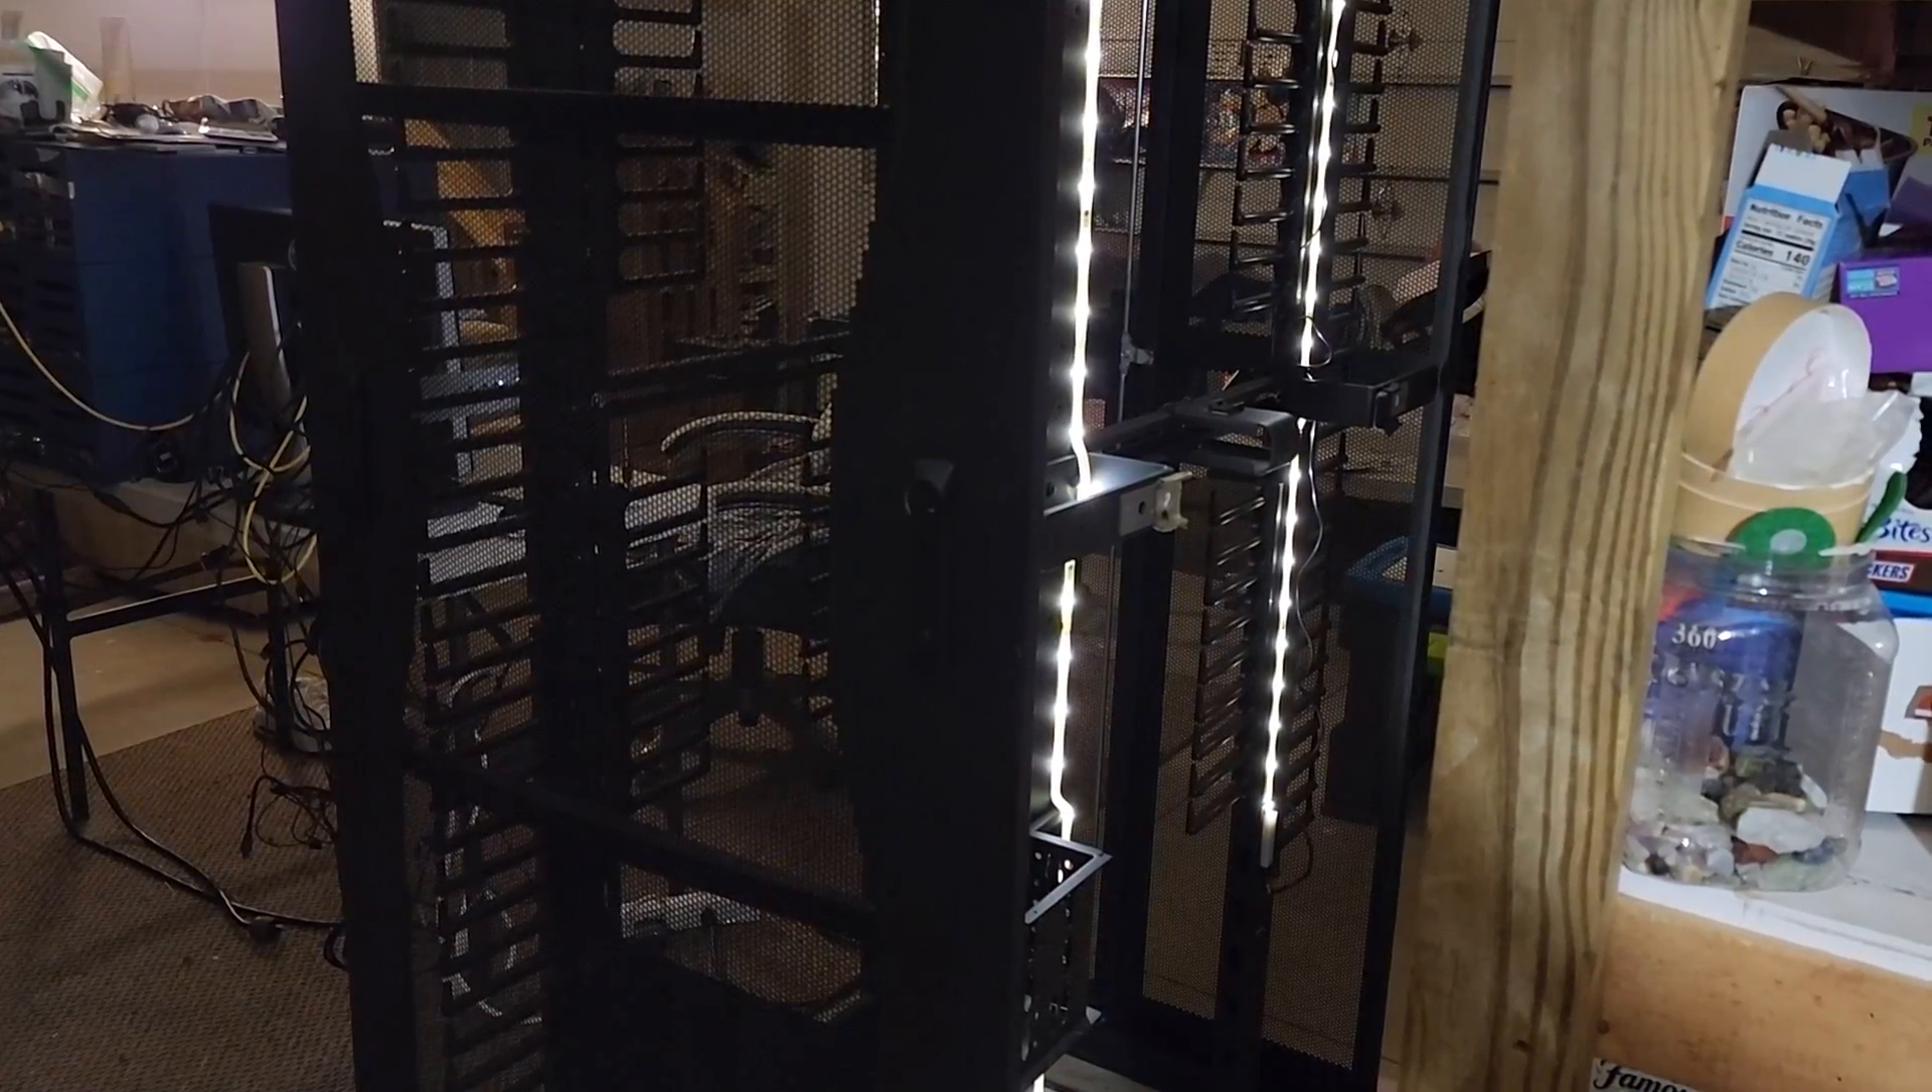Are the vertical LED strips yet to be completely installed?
No.